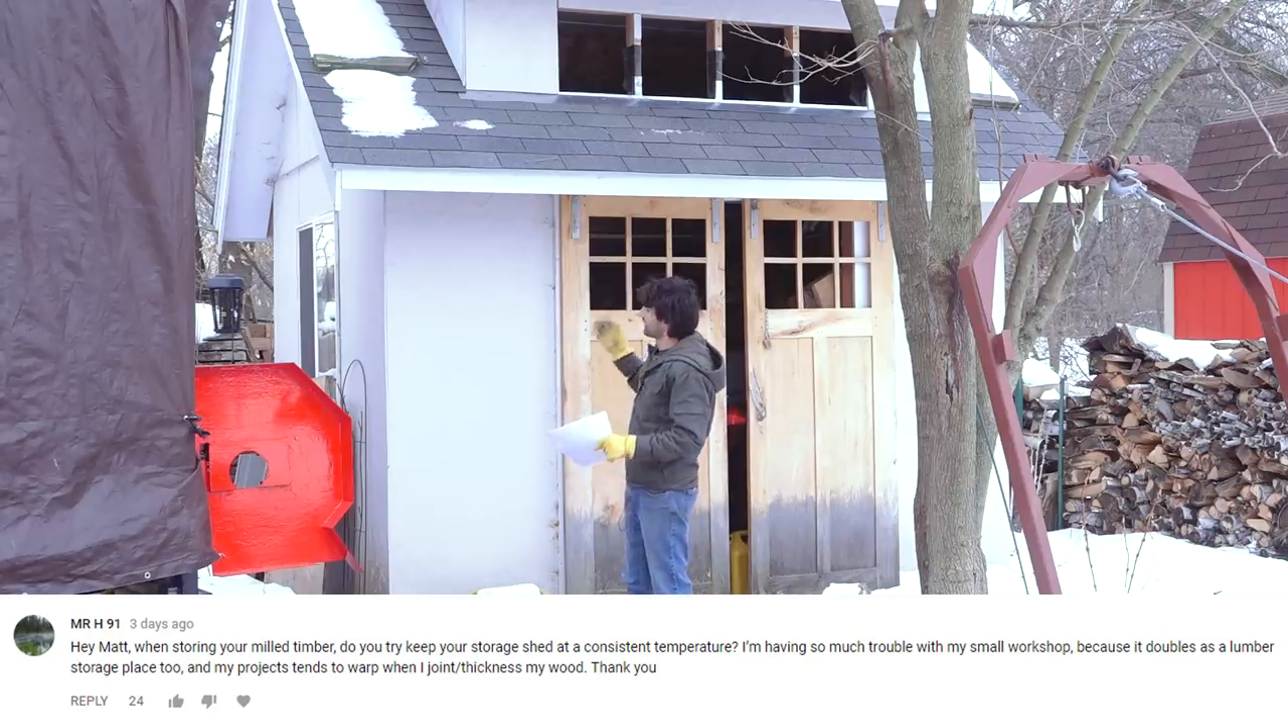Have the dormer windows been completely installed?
No.